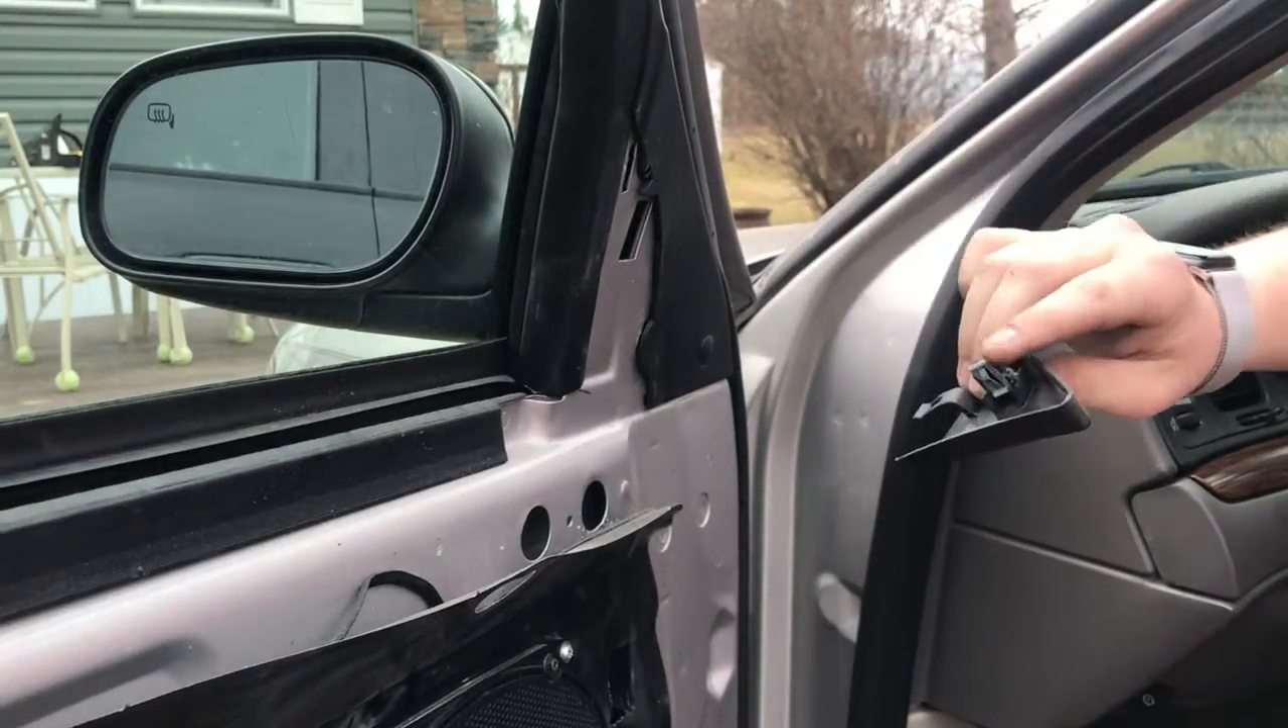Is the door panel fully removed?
Yes.